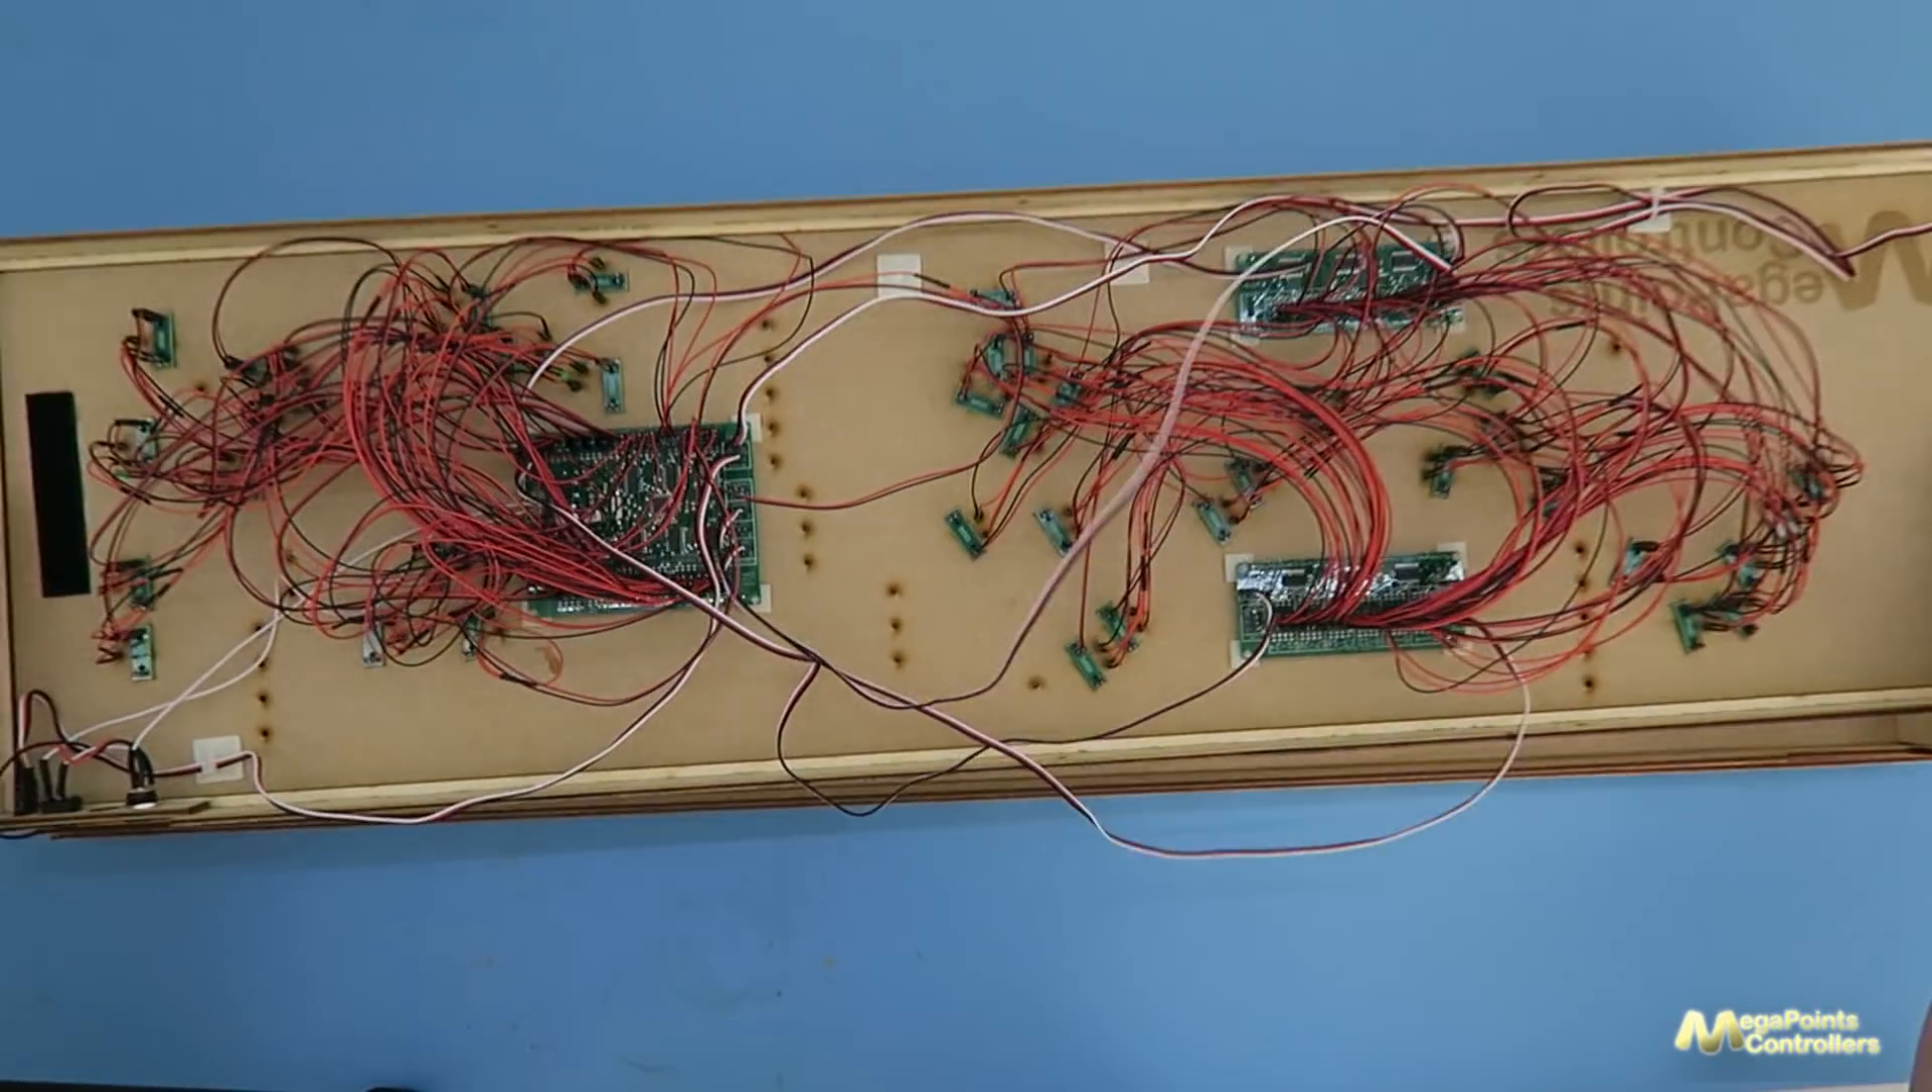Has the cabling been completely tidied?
No.